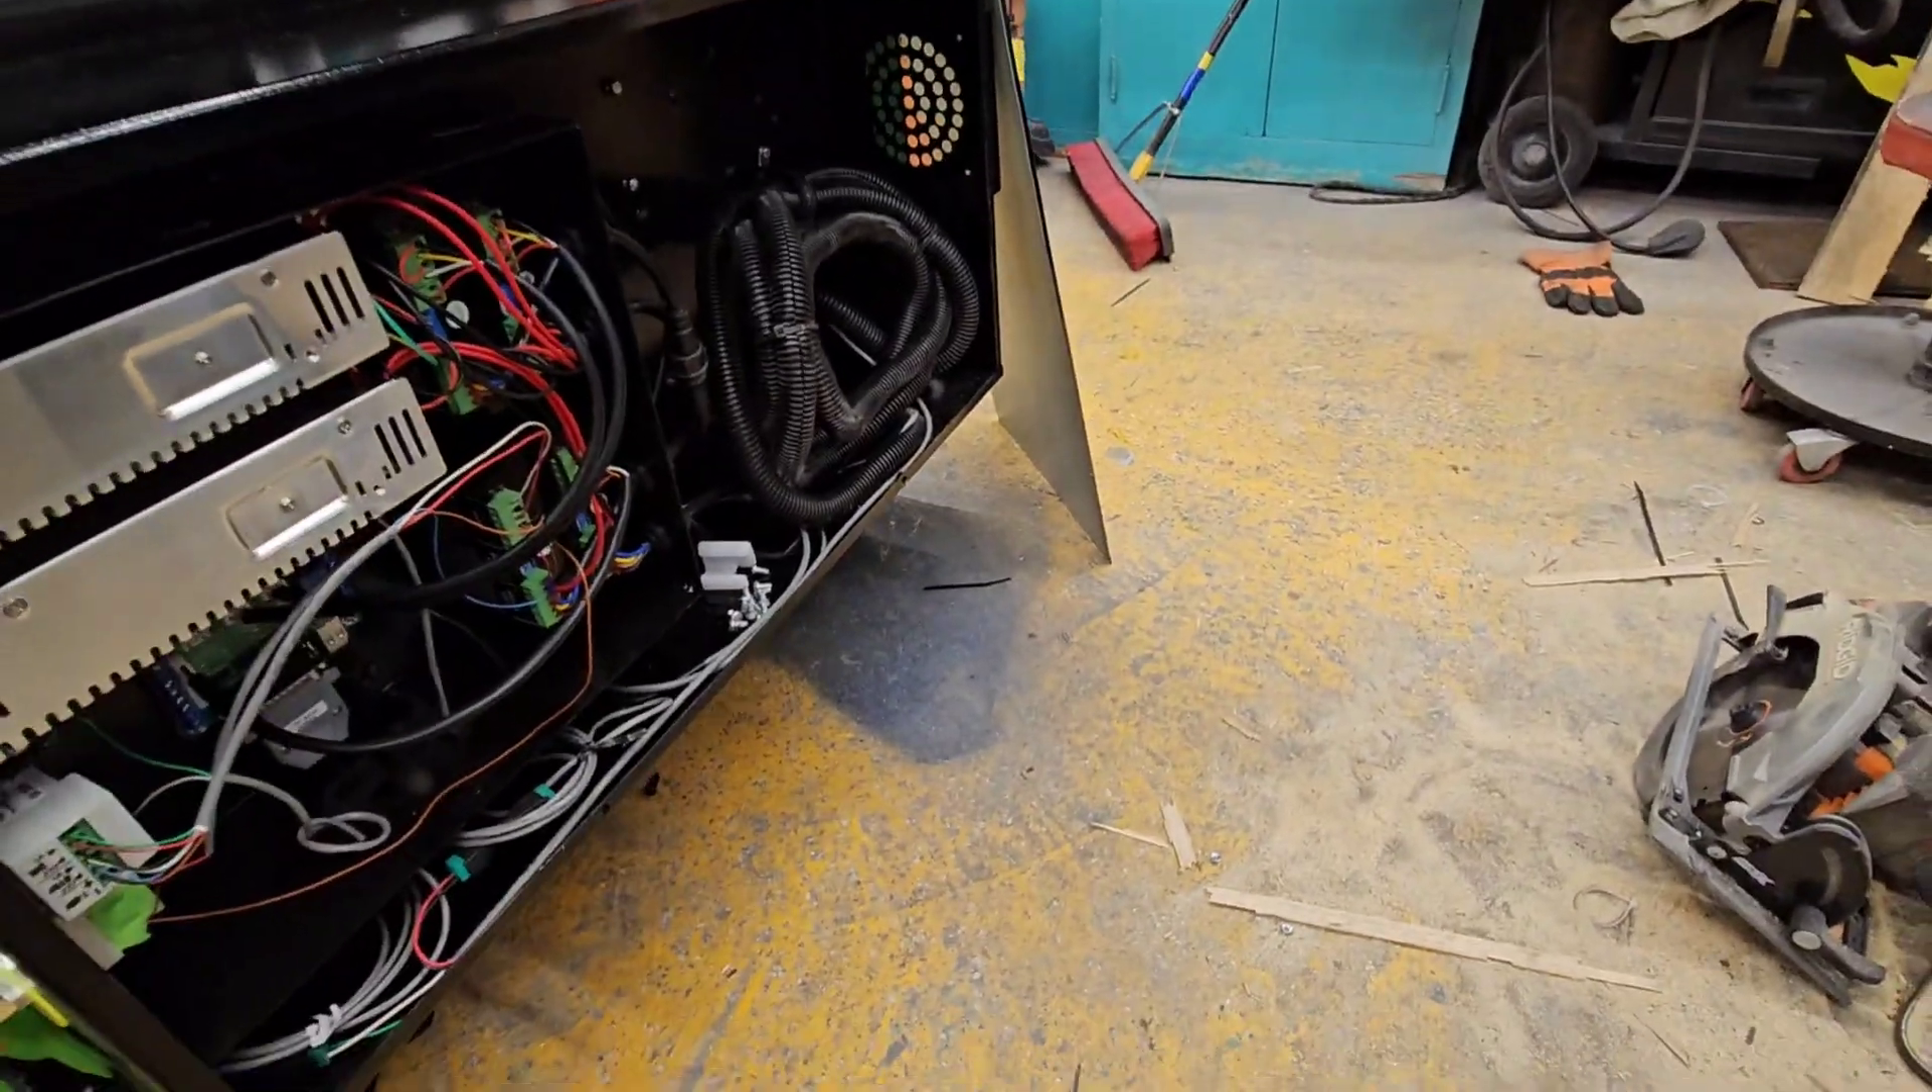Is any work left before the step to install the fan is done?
Yes.